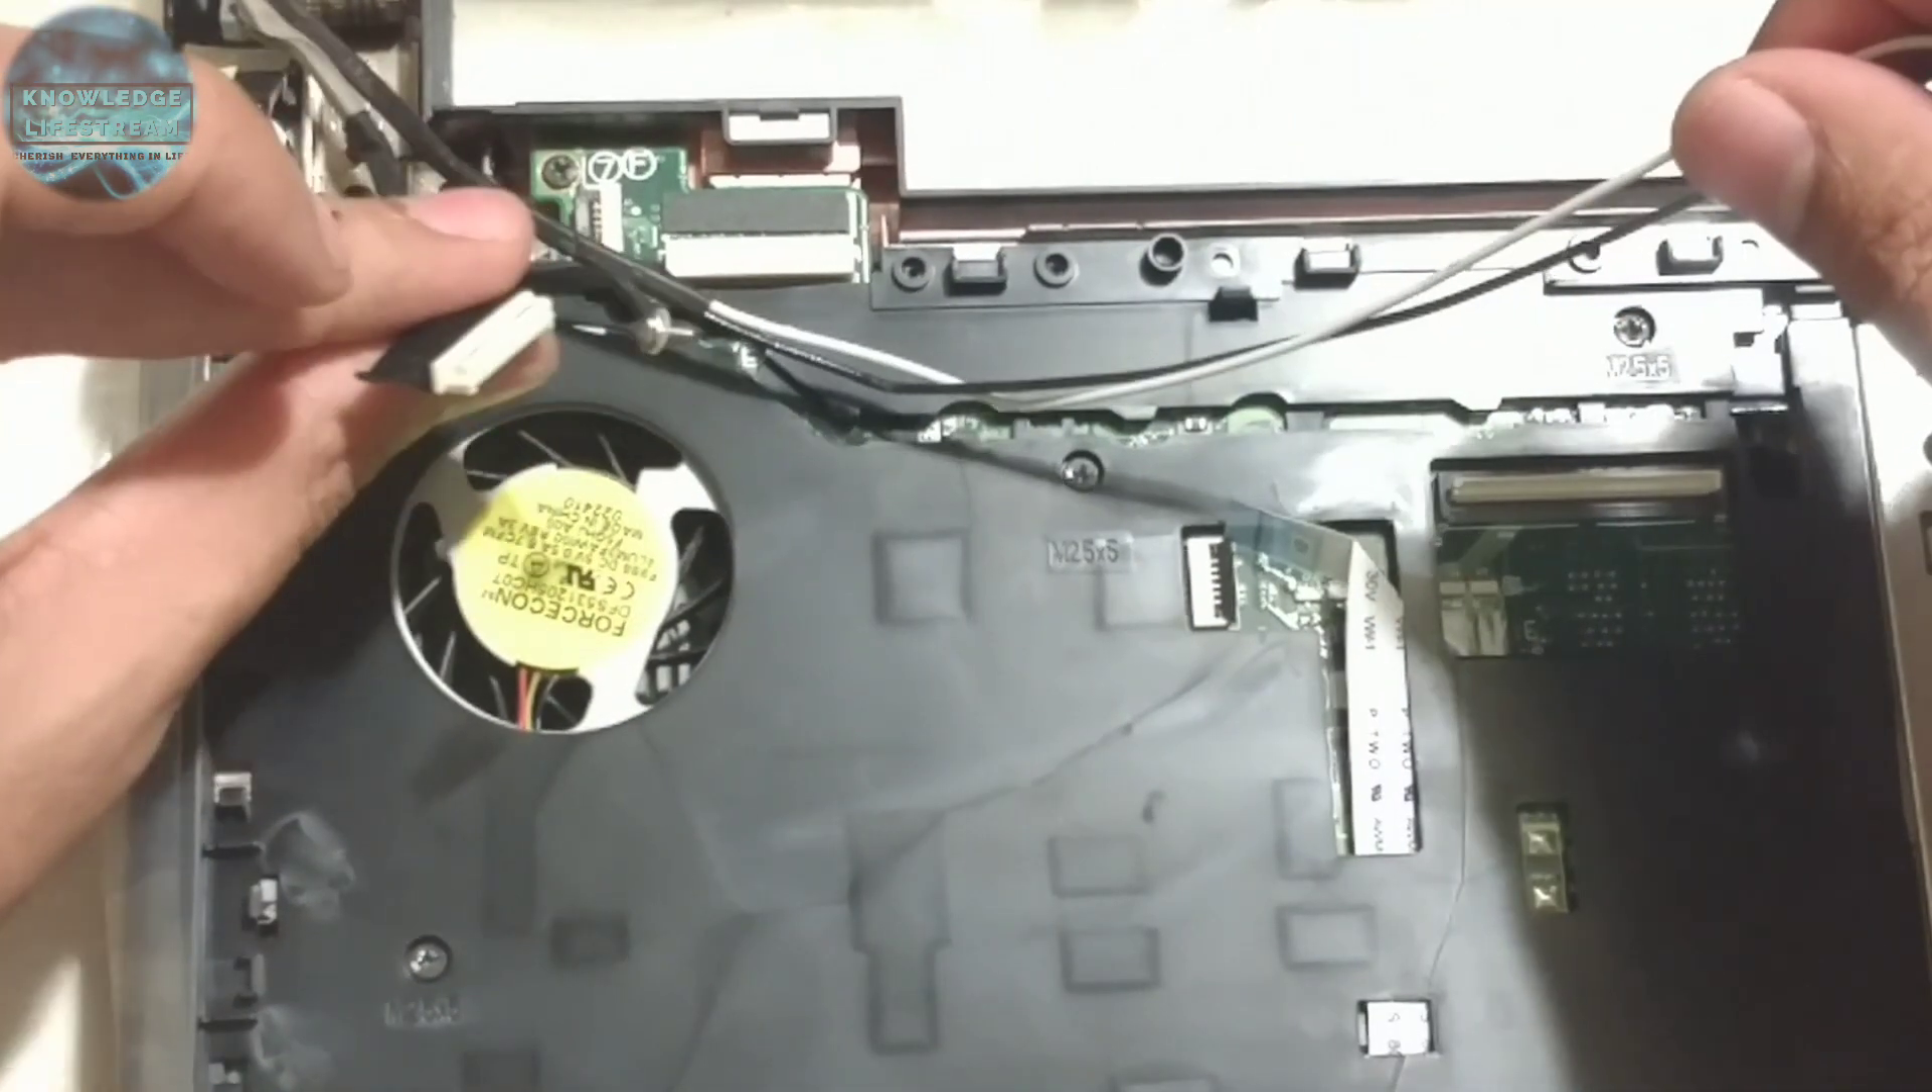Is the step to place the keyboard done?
No.